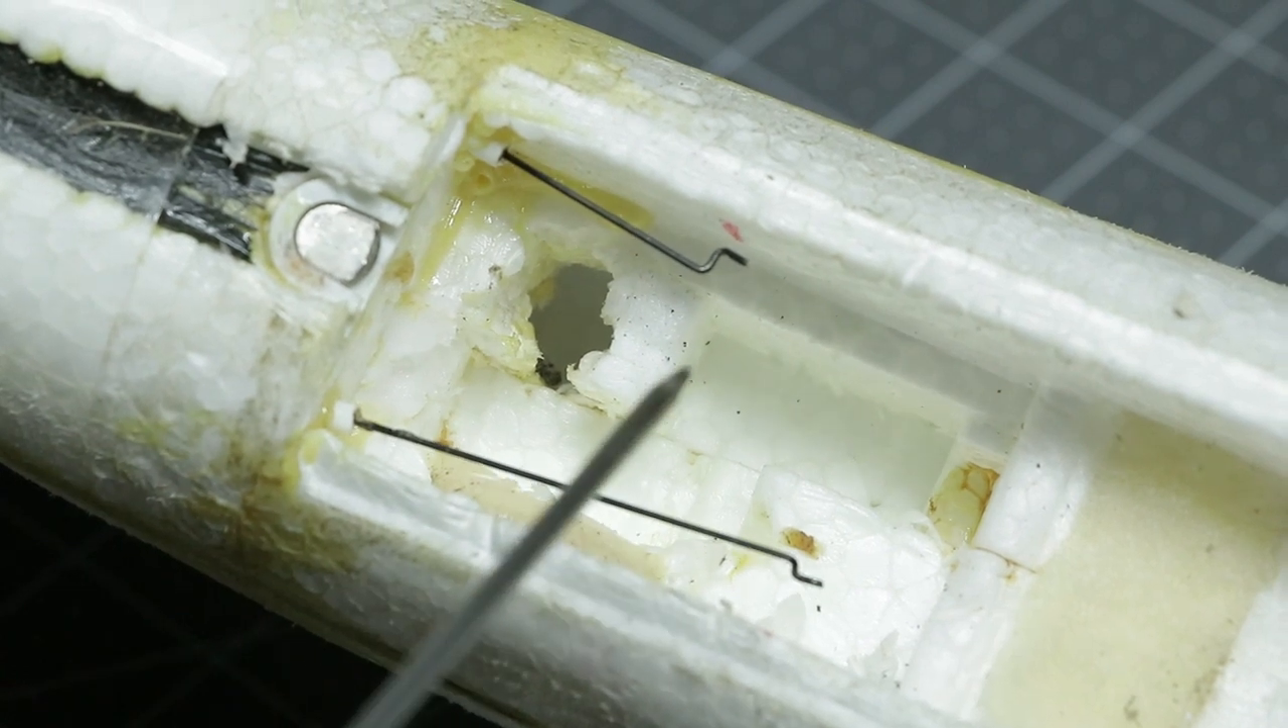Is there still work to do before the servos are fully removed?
No.